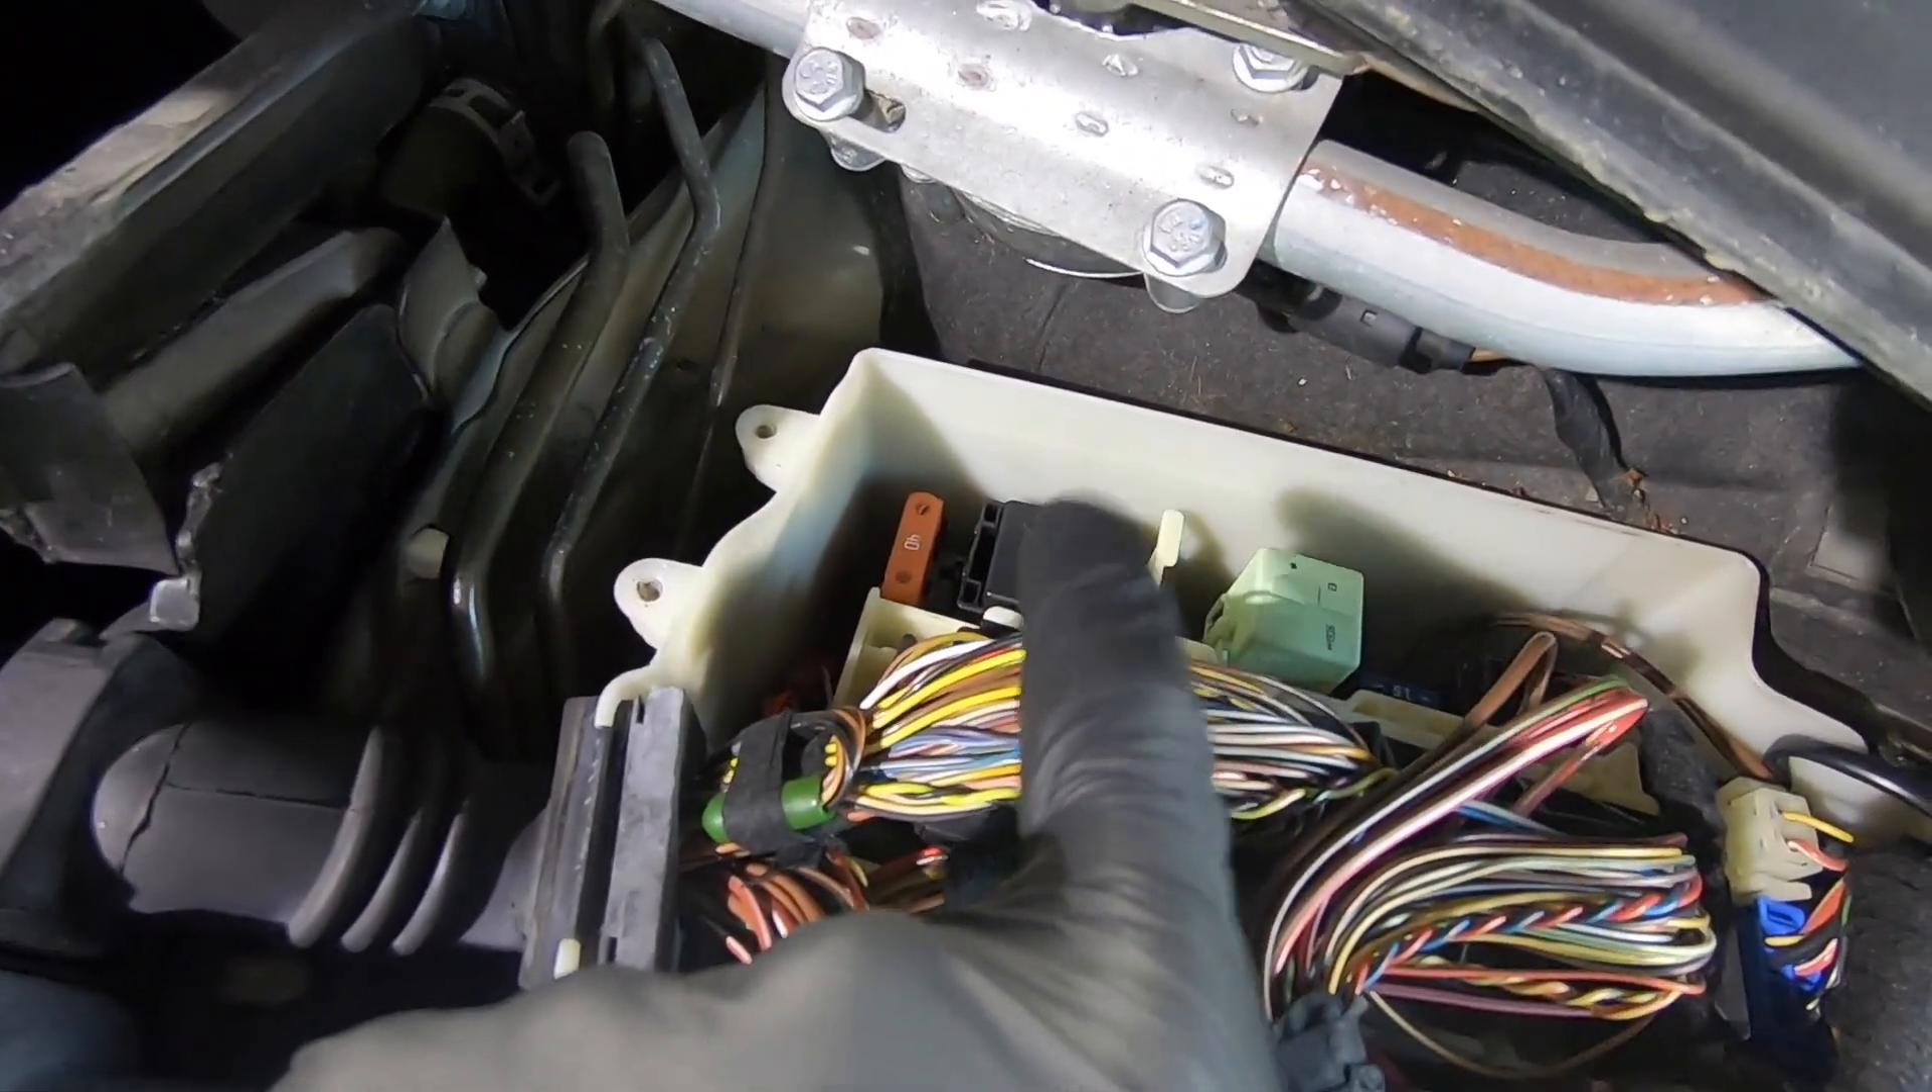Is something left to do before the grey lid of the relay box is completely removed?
No.